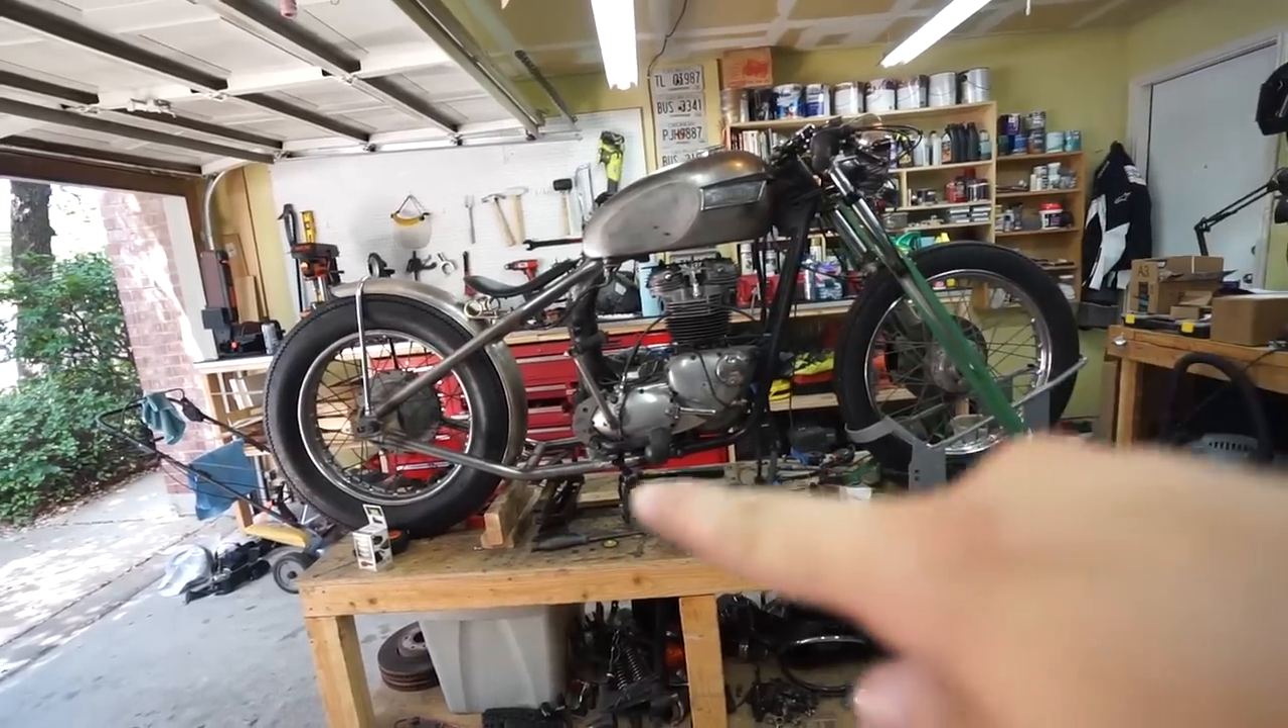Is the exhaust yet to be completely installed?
Yes.